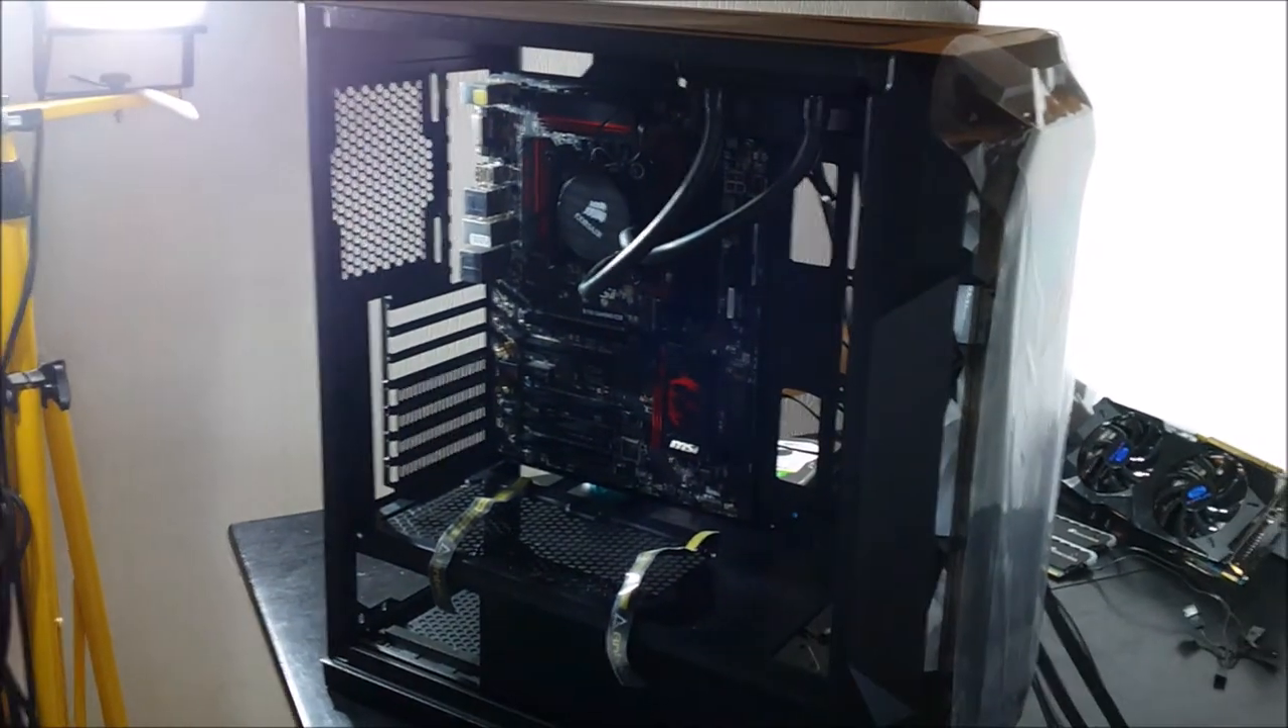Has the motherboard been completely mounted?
Yes.